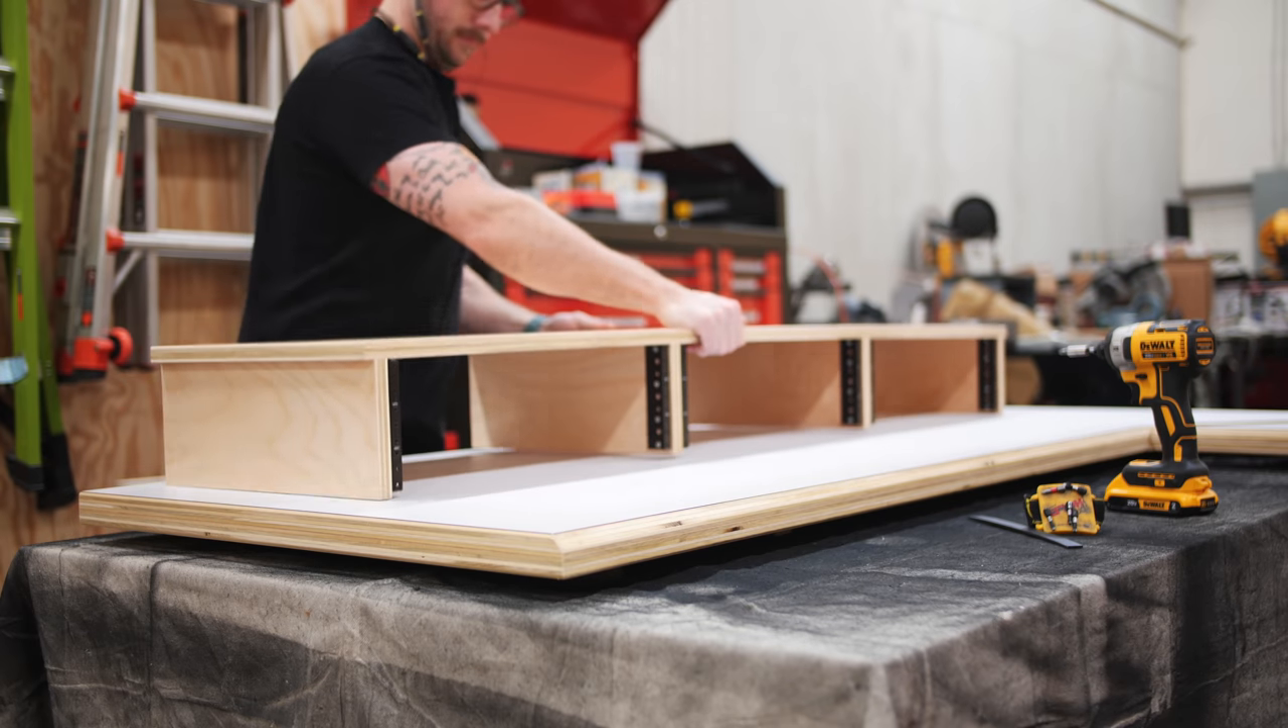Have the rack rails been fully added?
Yes.